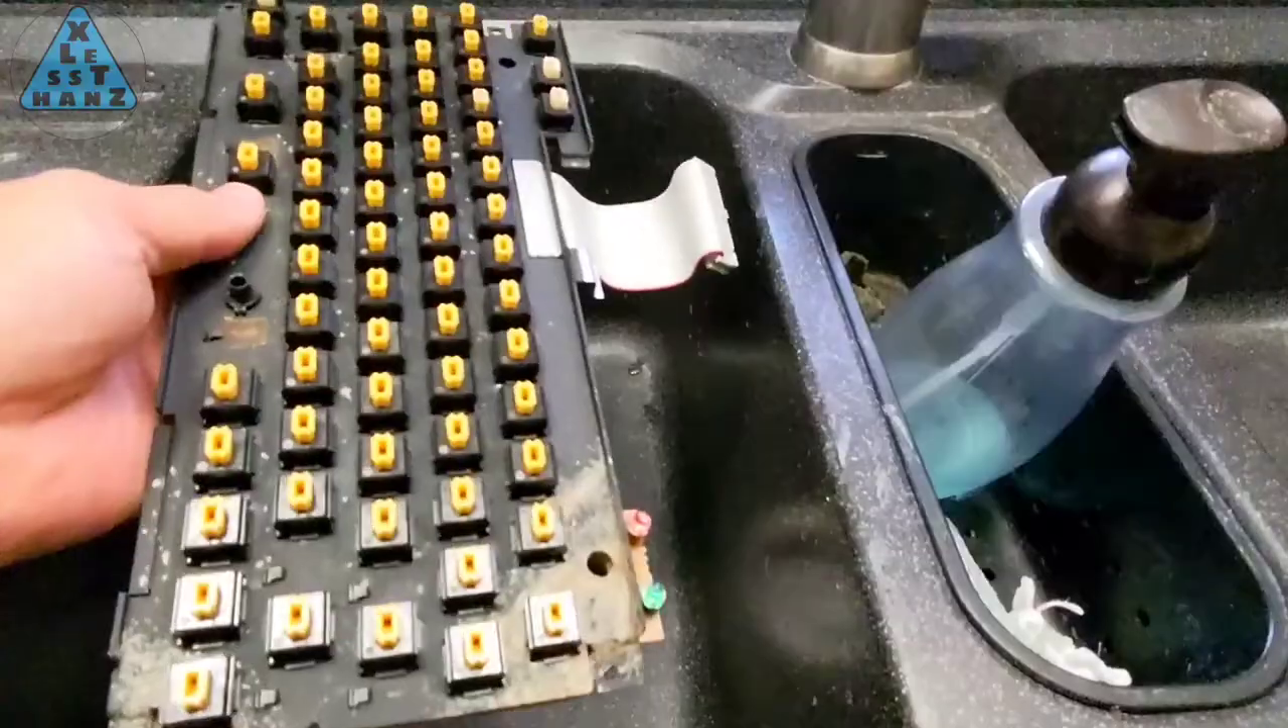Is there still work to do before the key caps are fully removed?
No.